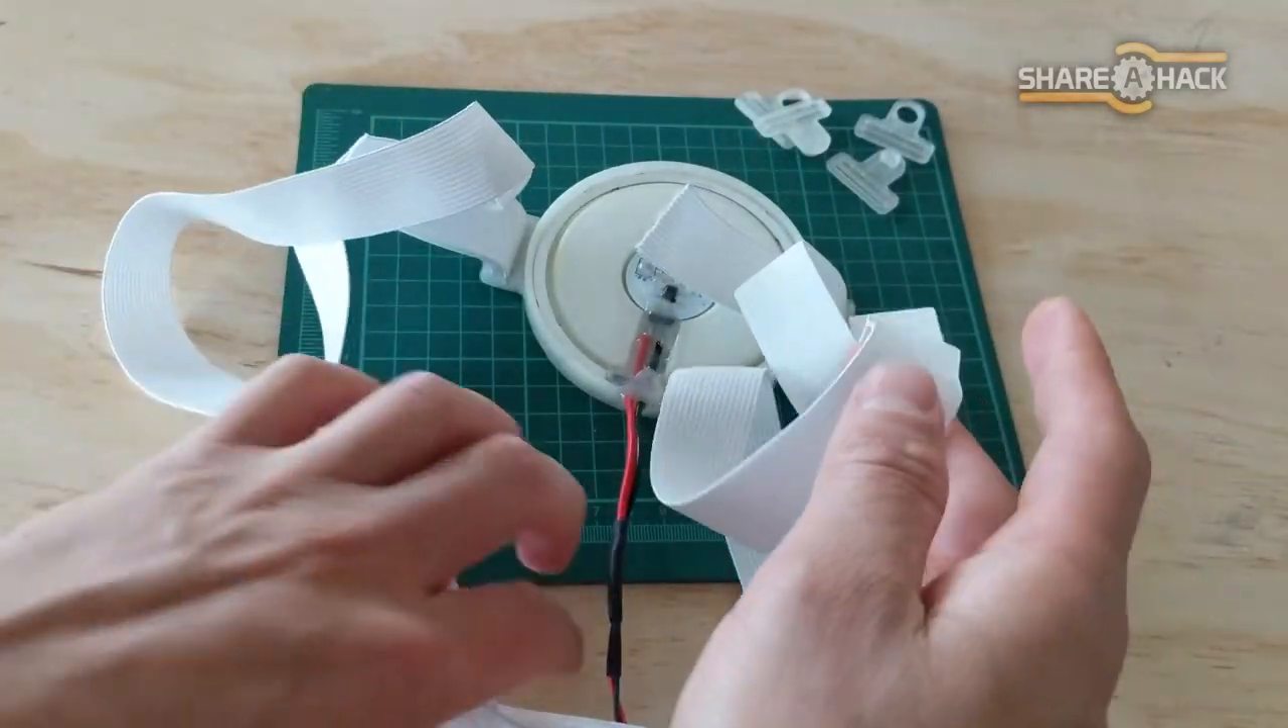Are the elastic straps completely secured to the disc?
No.